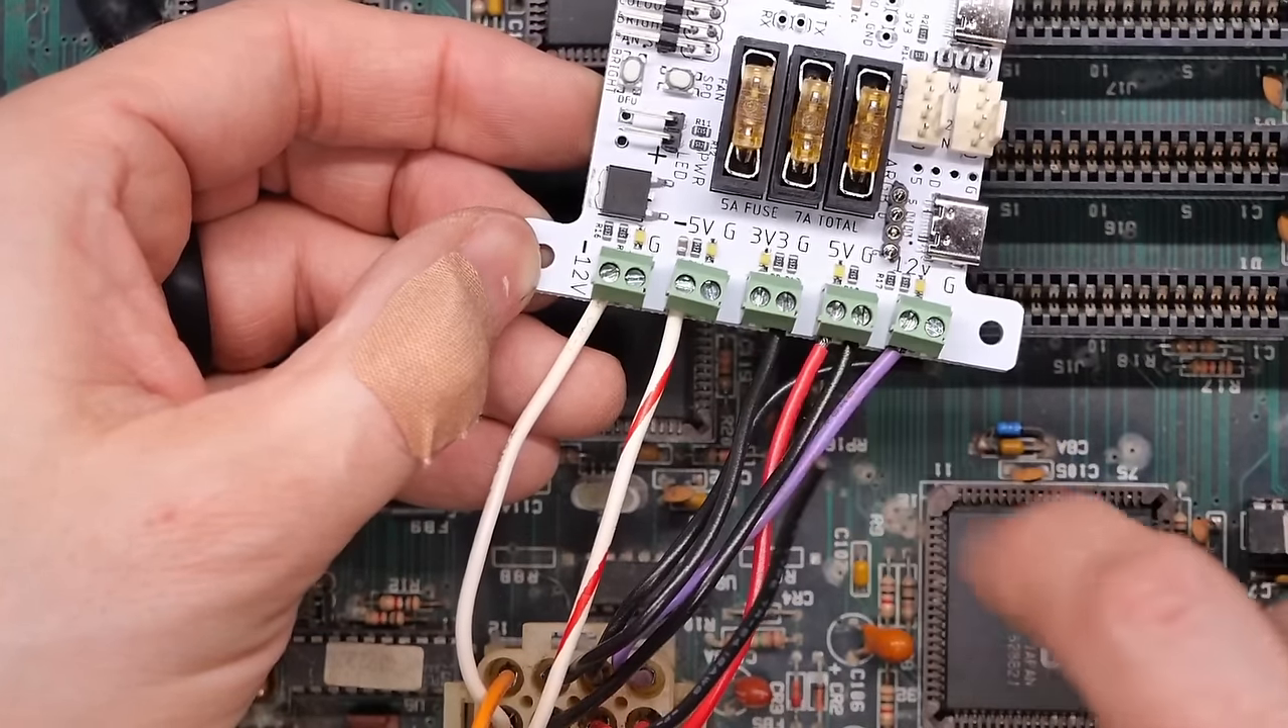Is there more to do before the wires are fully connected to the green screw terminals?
No.